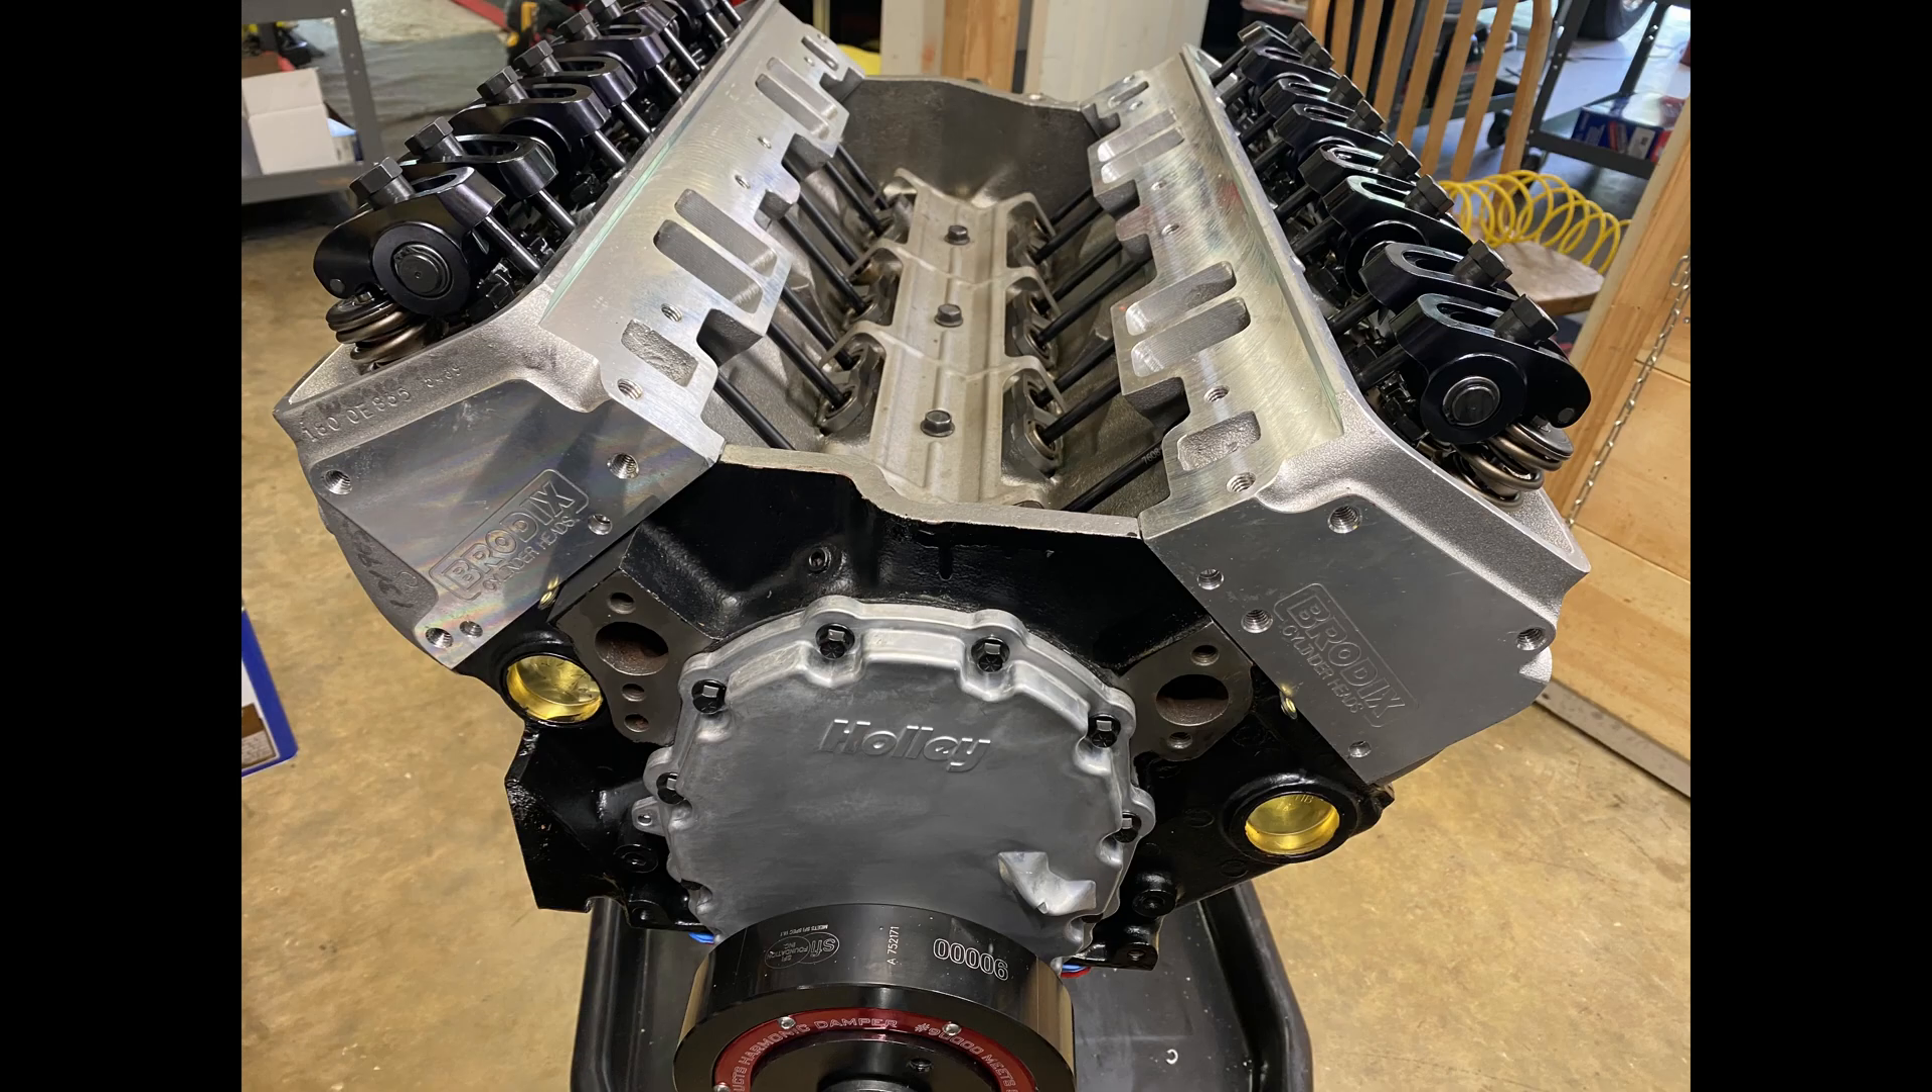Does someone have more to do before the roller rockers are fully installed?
No.